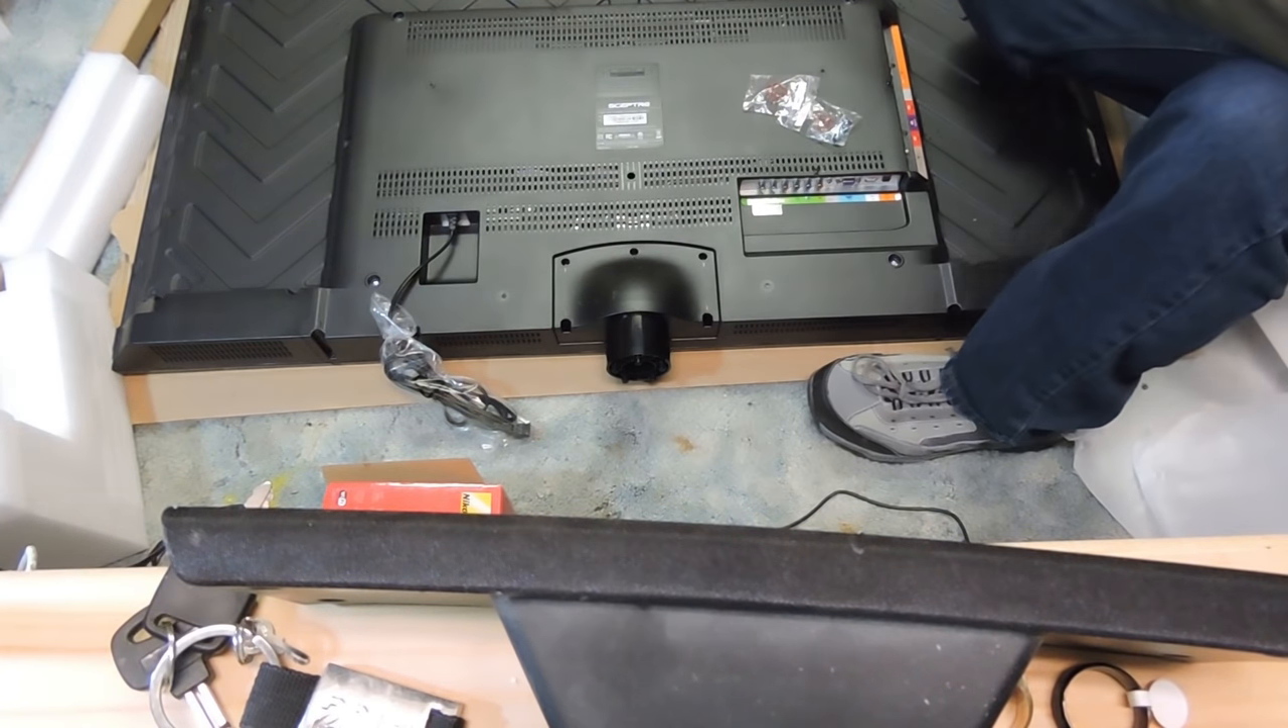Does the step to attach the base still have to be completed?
Yes.